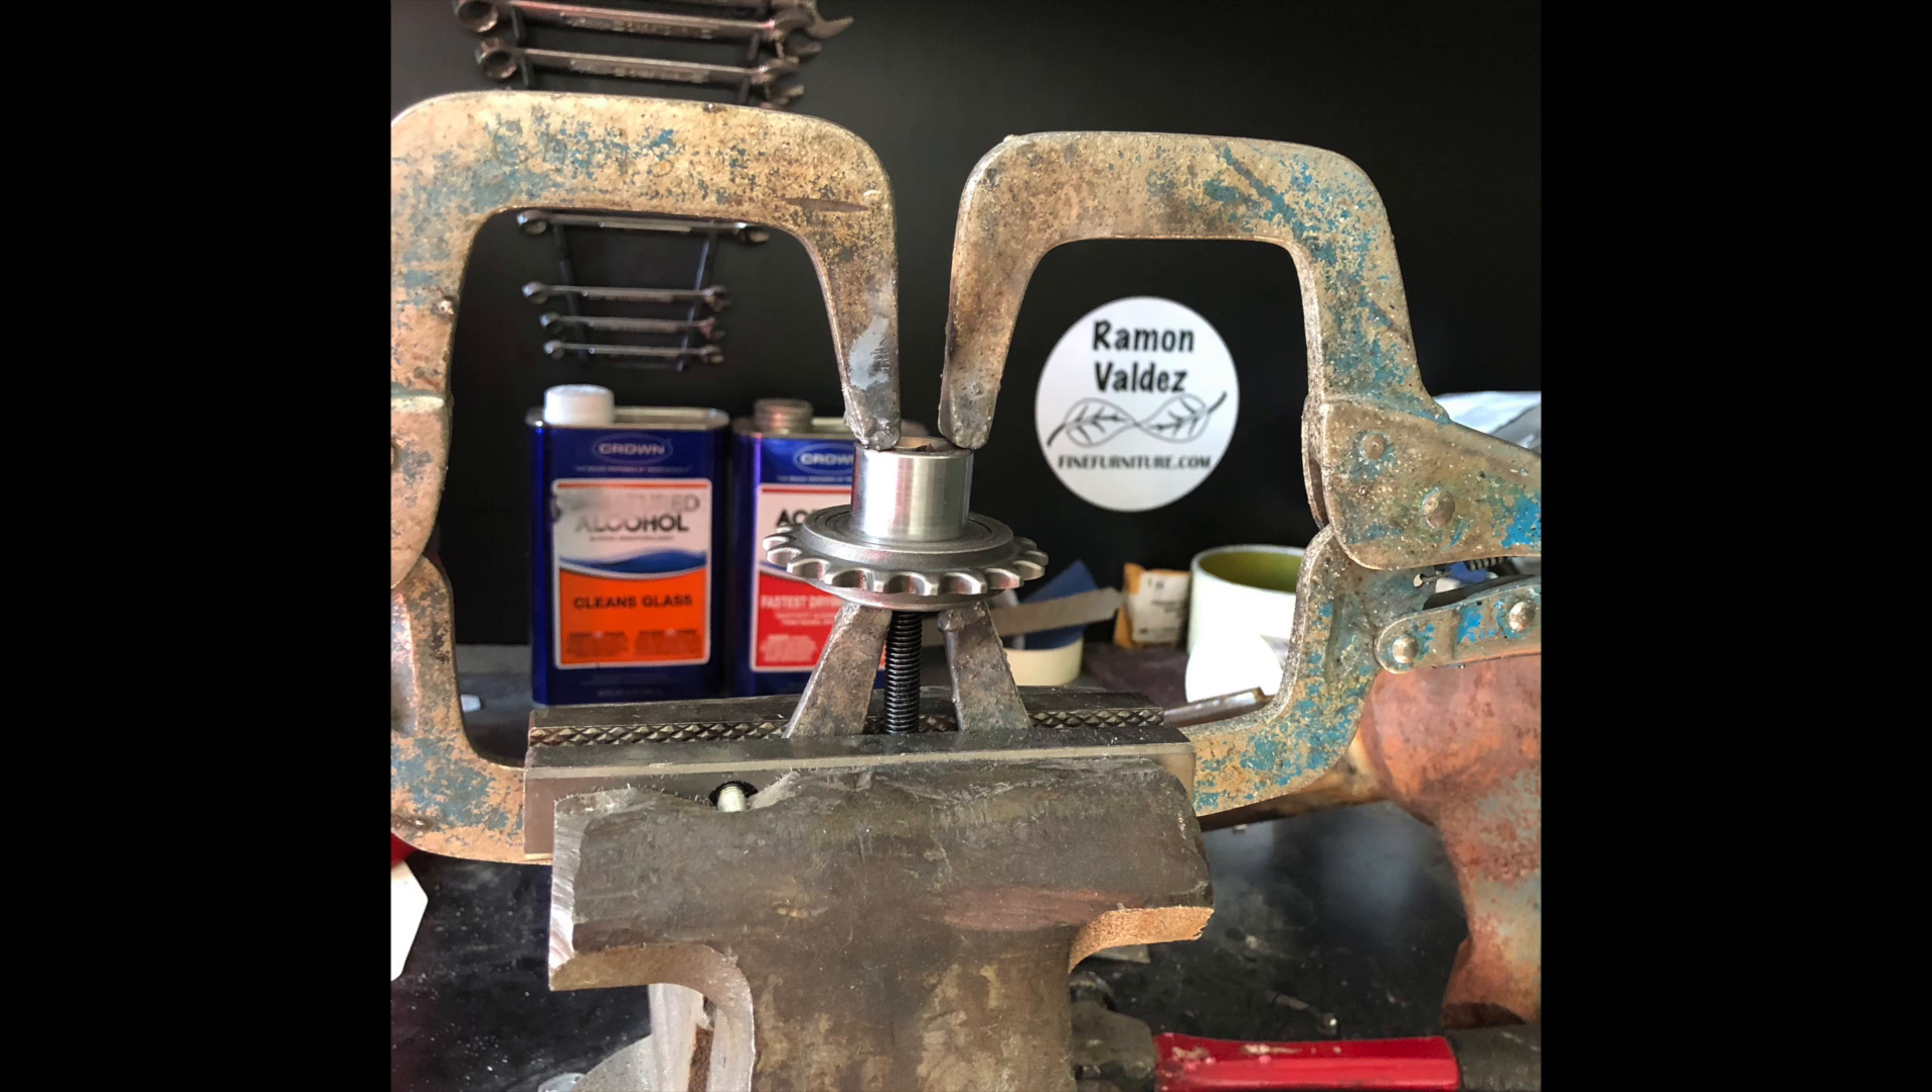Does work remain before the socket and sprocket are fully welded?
Yes.